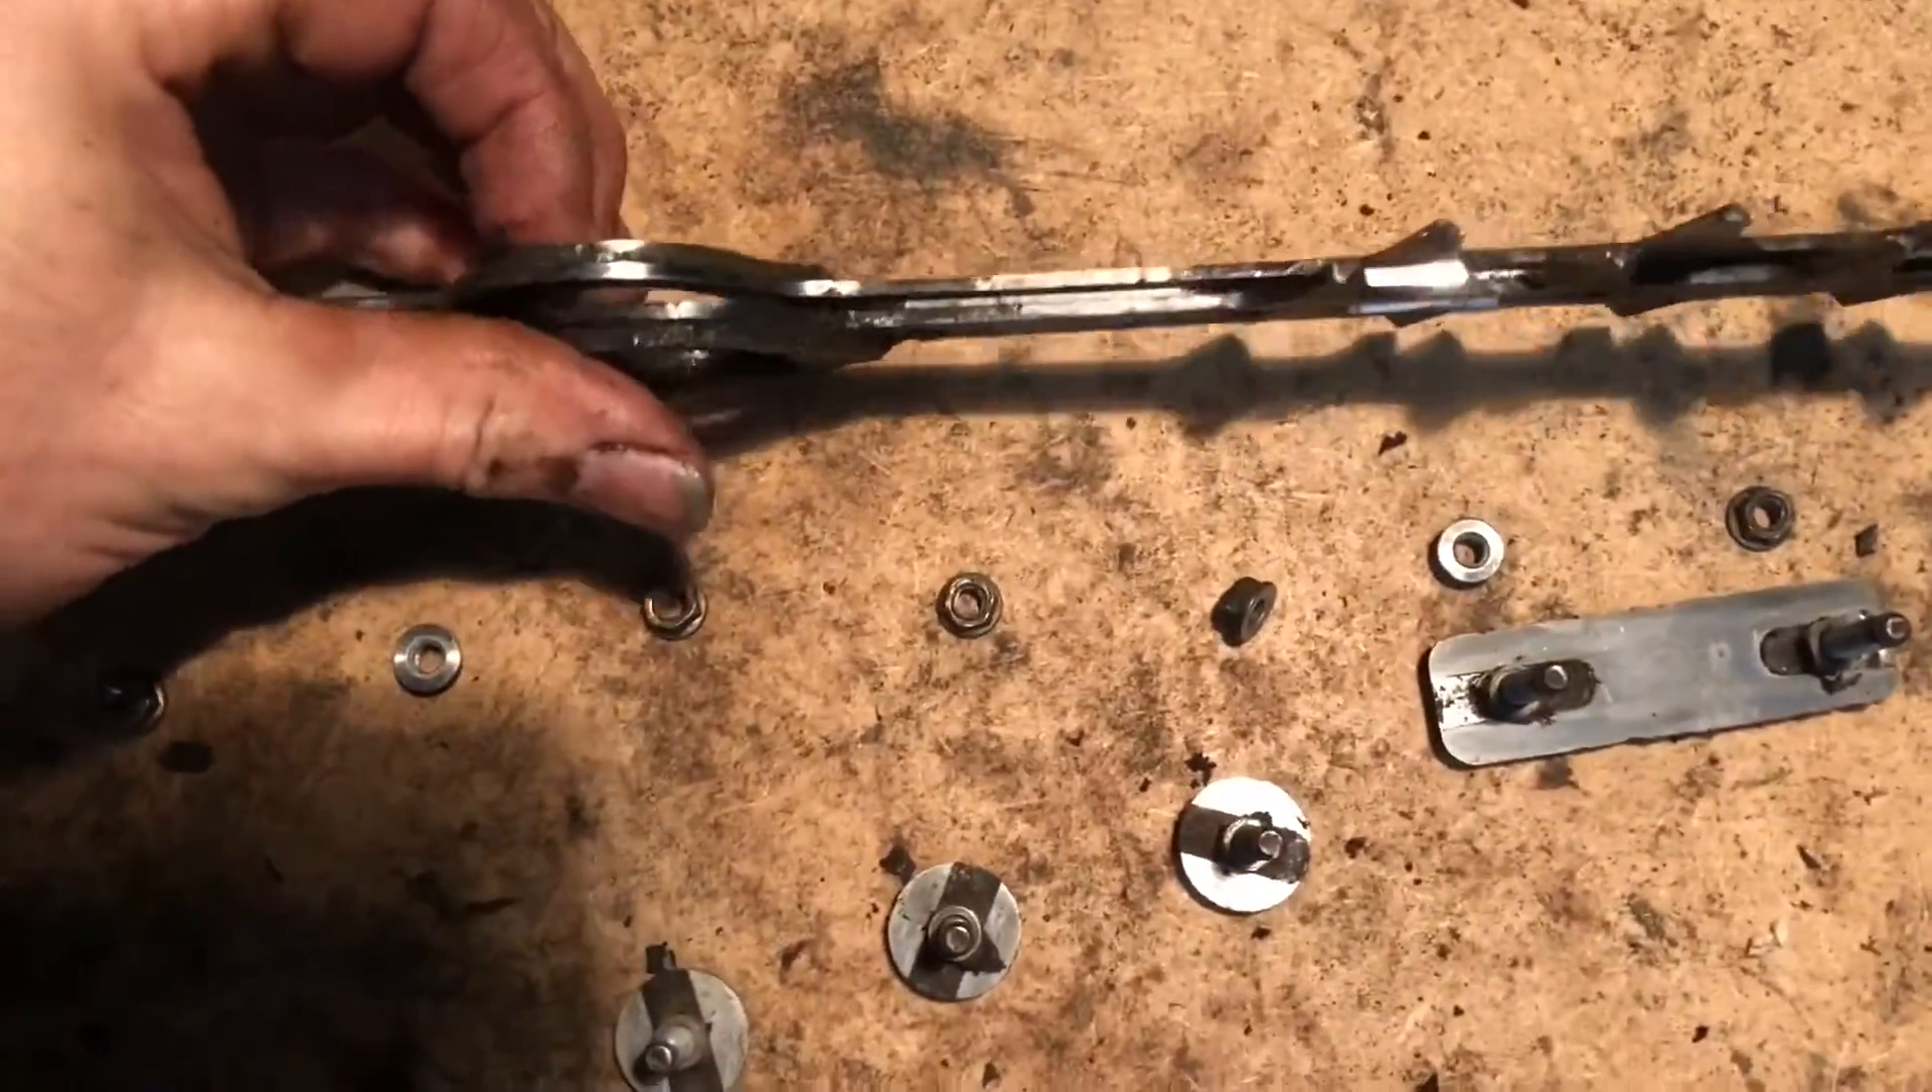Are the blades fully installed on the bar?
No.